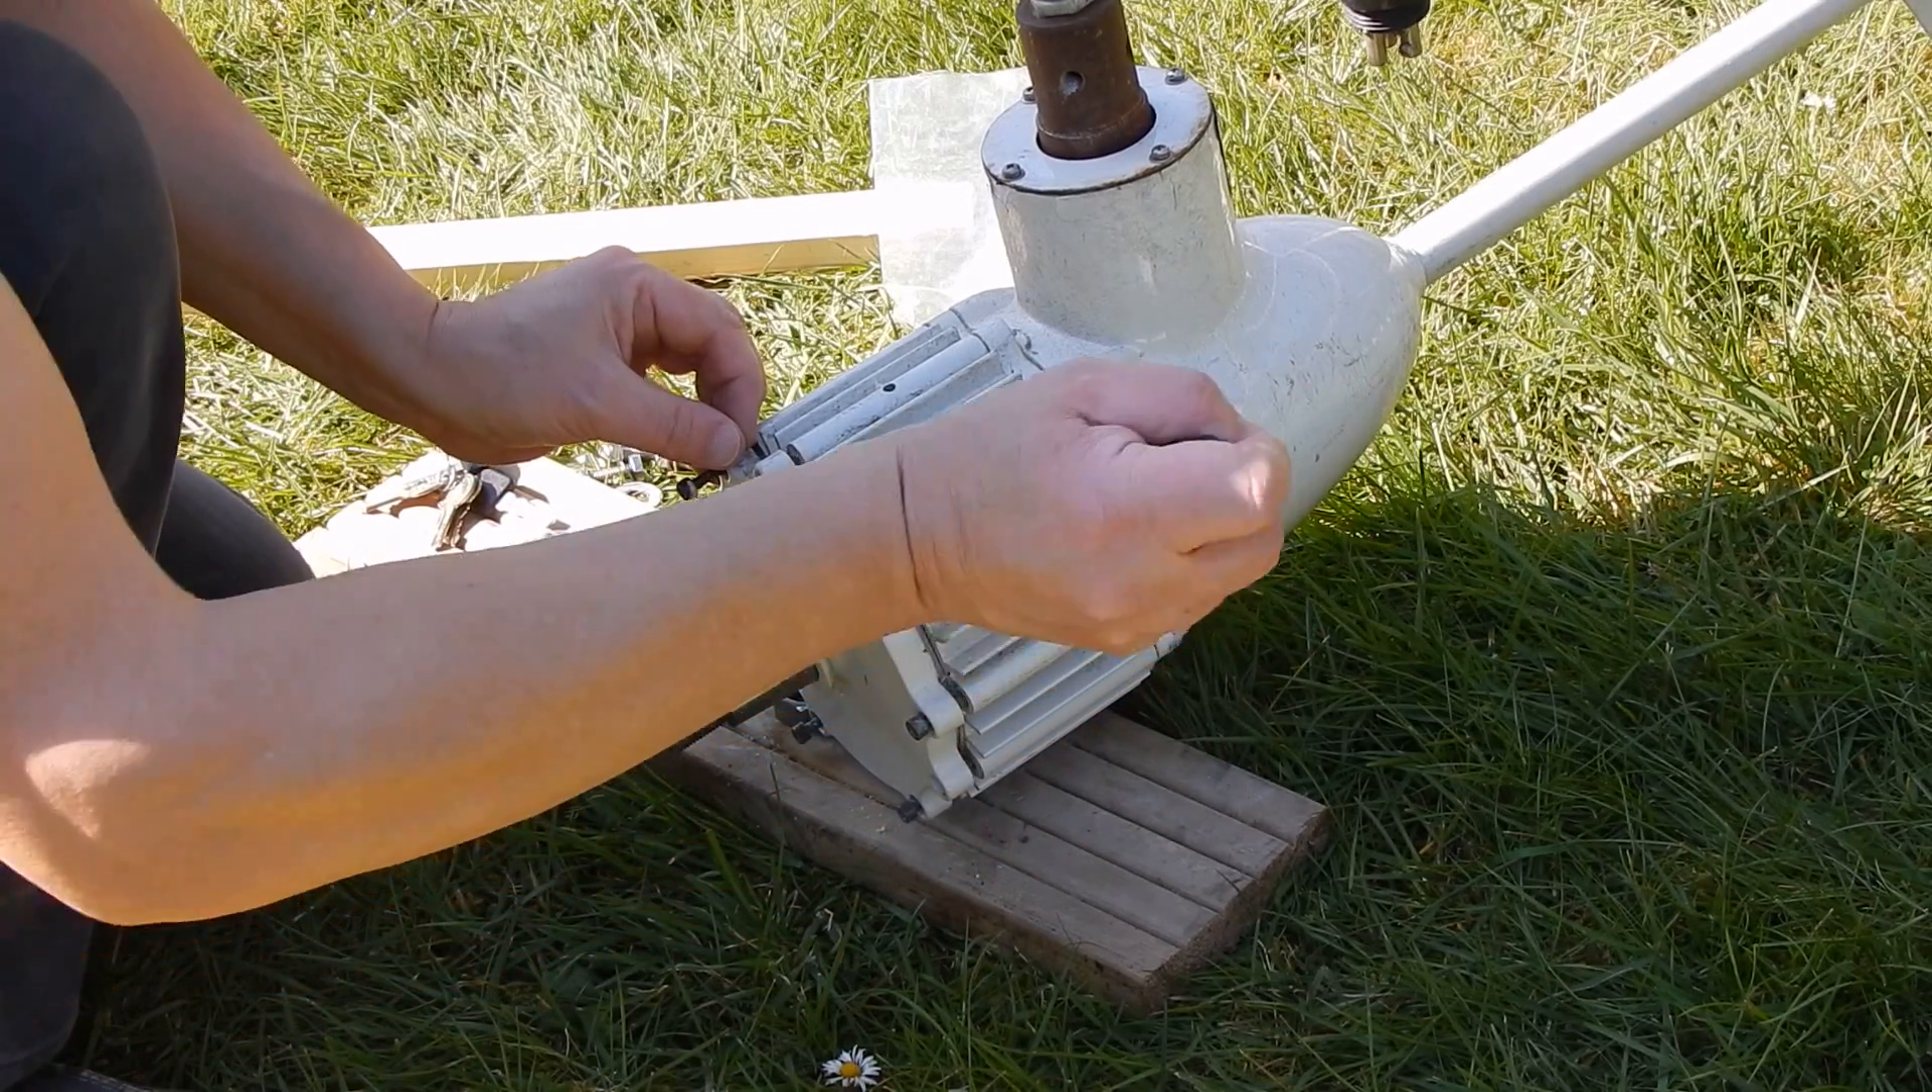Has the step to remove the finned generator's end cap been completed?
No.